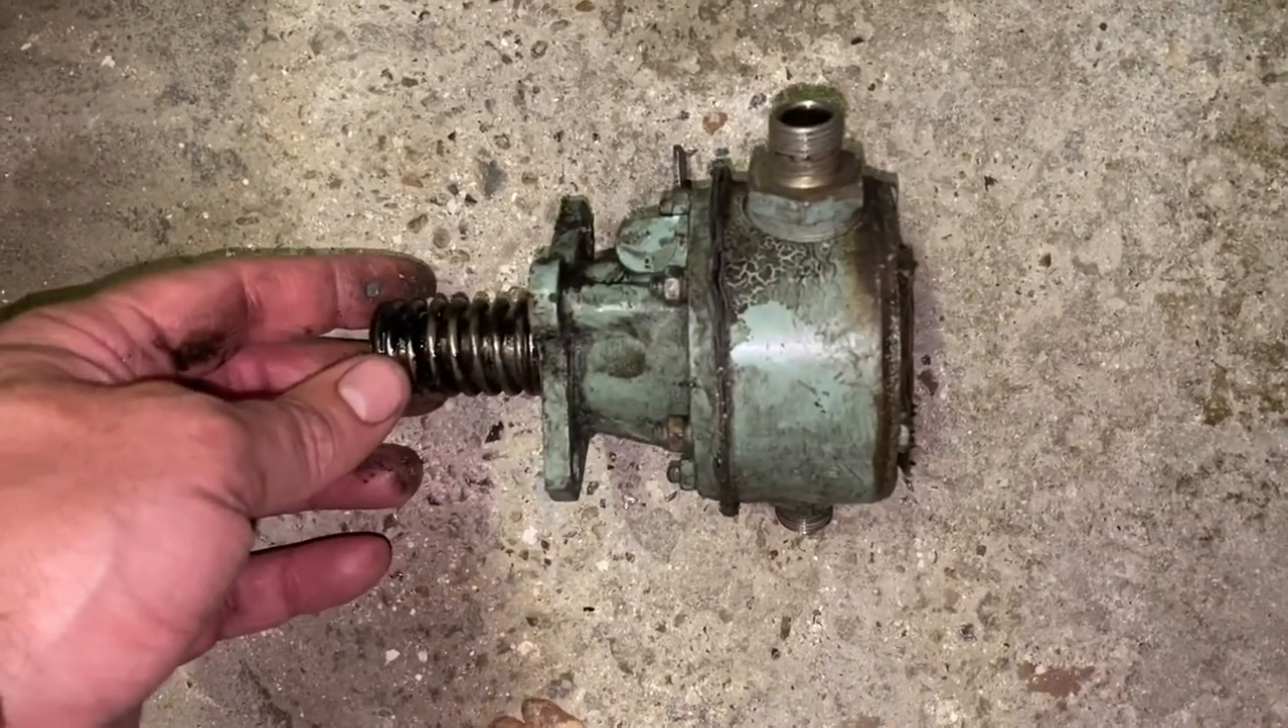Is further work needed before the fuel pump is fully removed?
No.